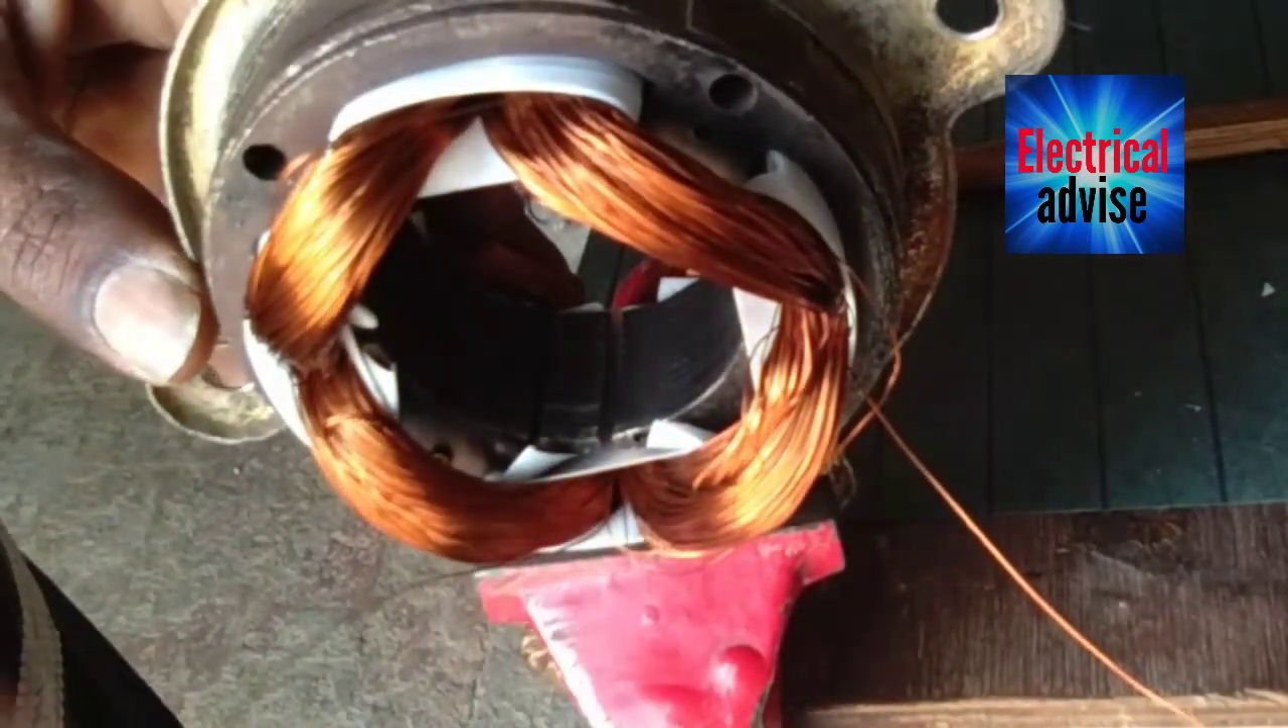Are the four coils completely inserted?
Yes.